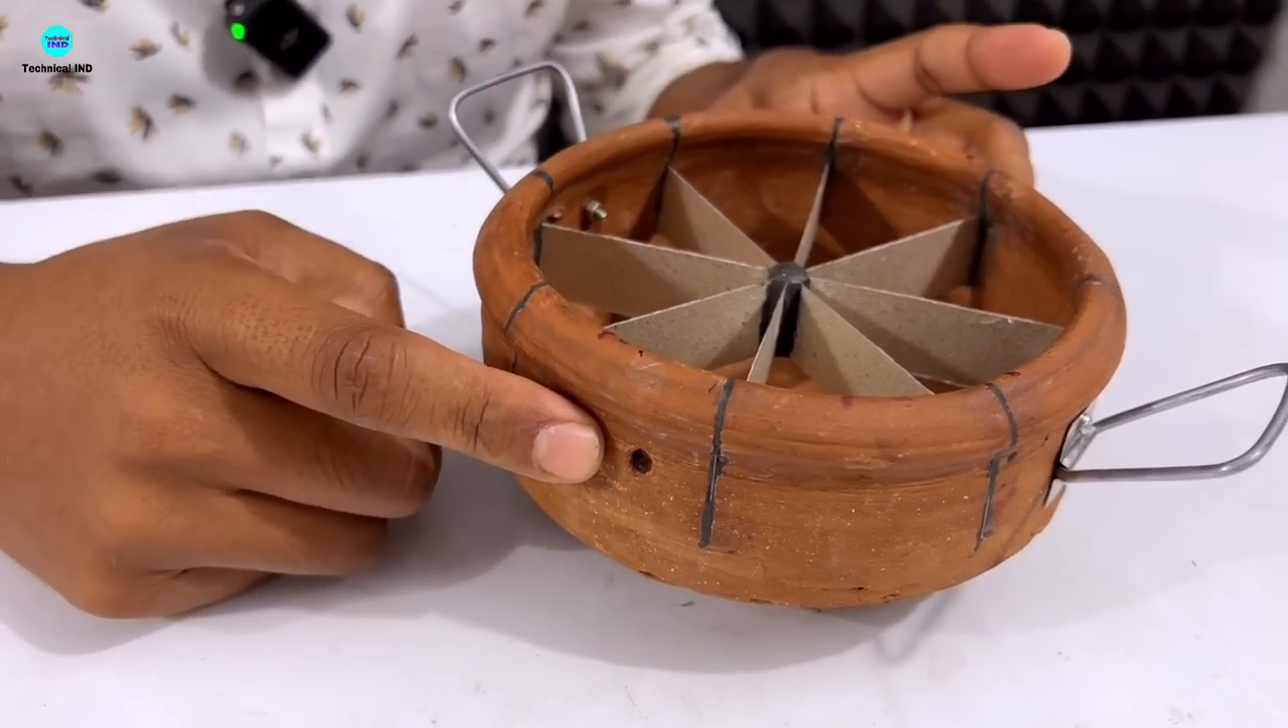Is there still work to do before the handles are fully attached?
No.